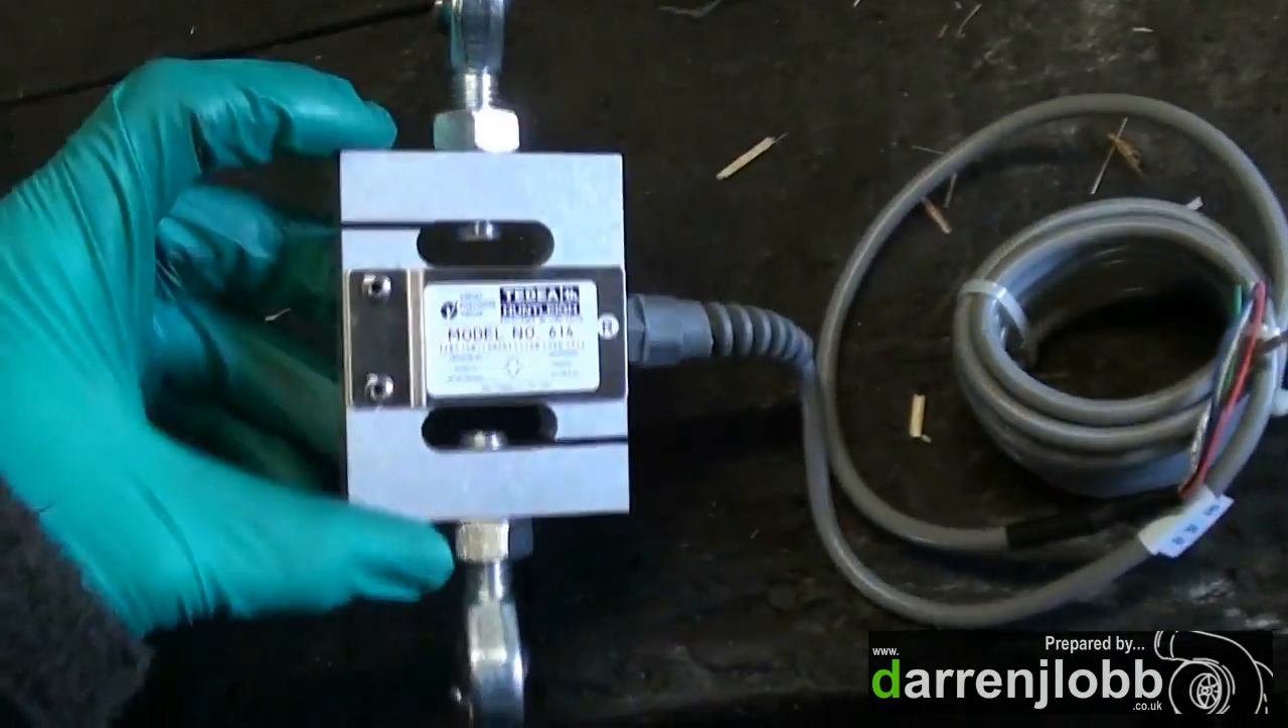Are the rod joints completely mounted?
Yes.